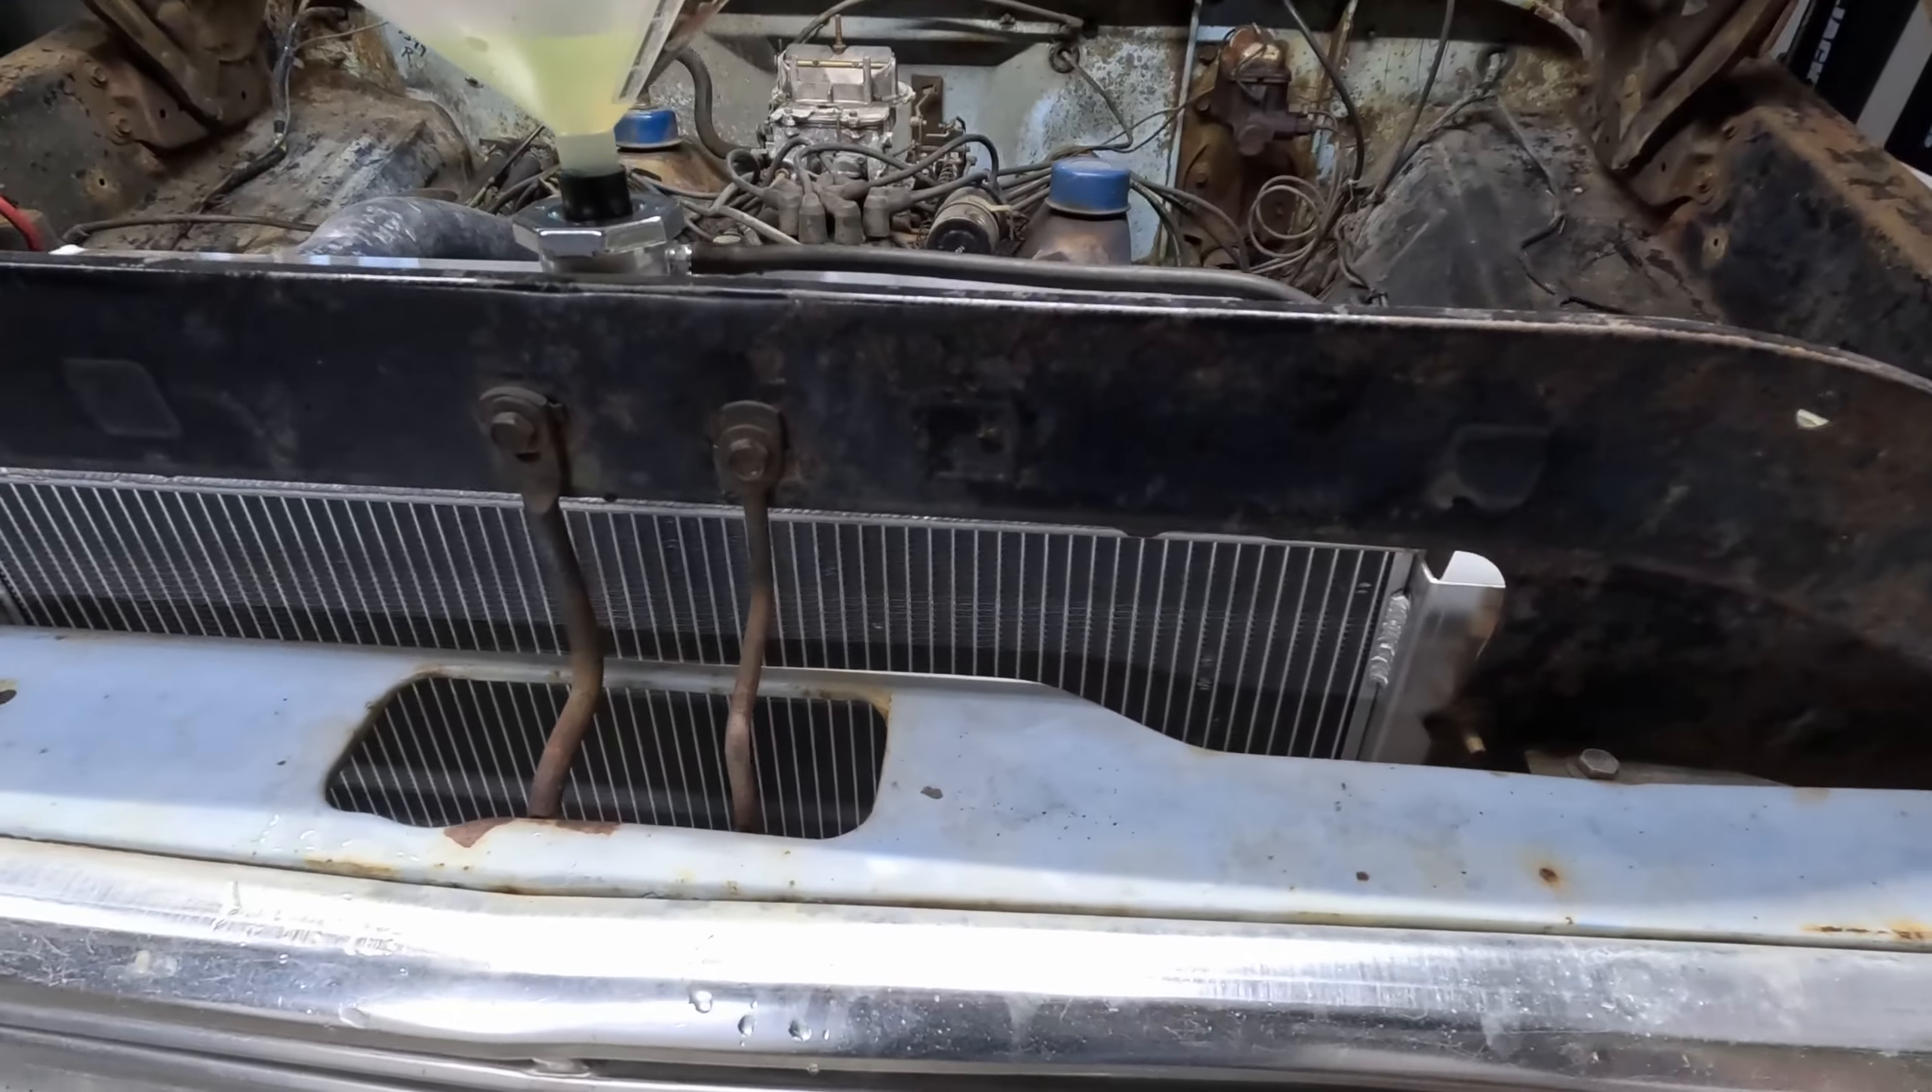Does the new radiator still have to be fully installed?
No.